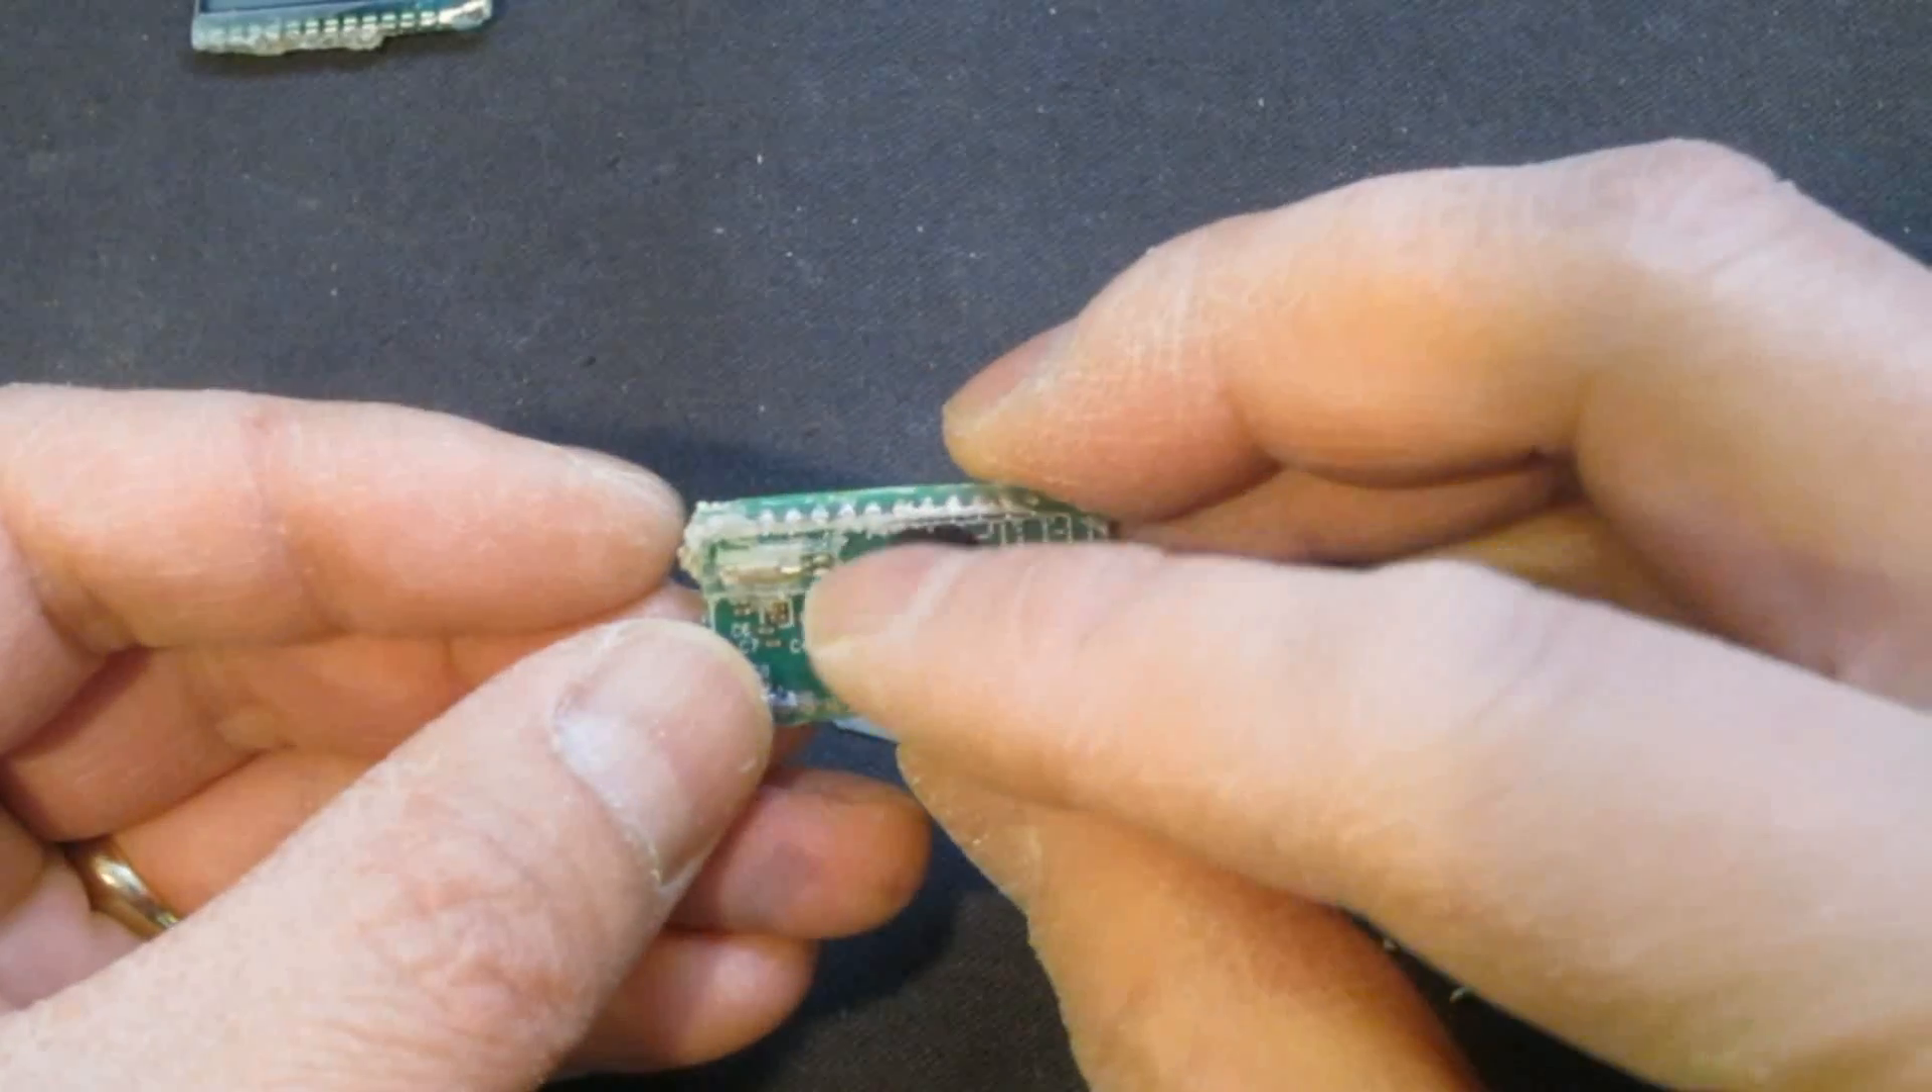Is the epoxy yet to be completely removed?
Yes.